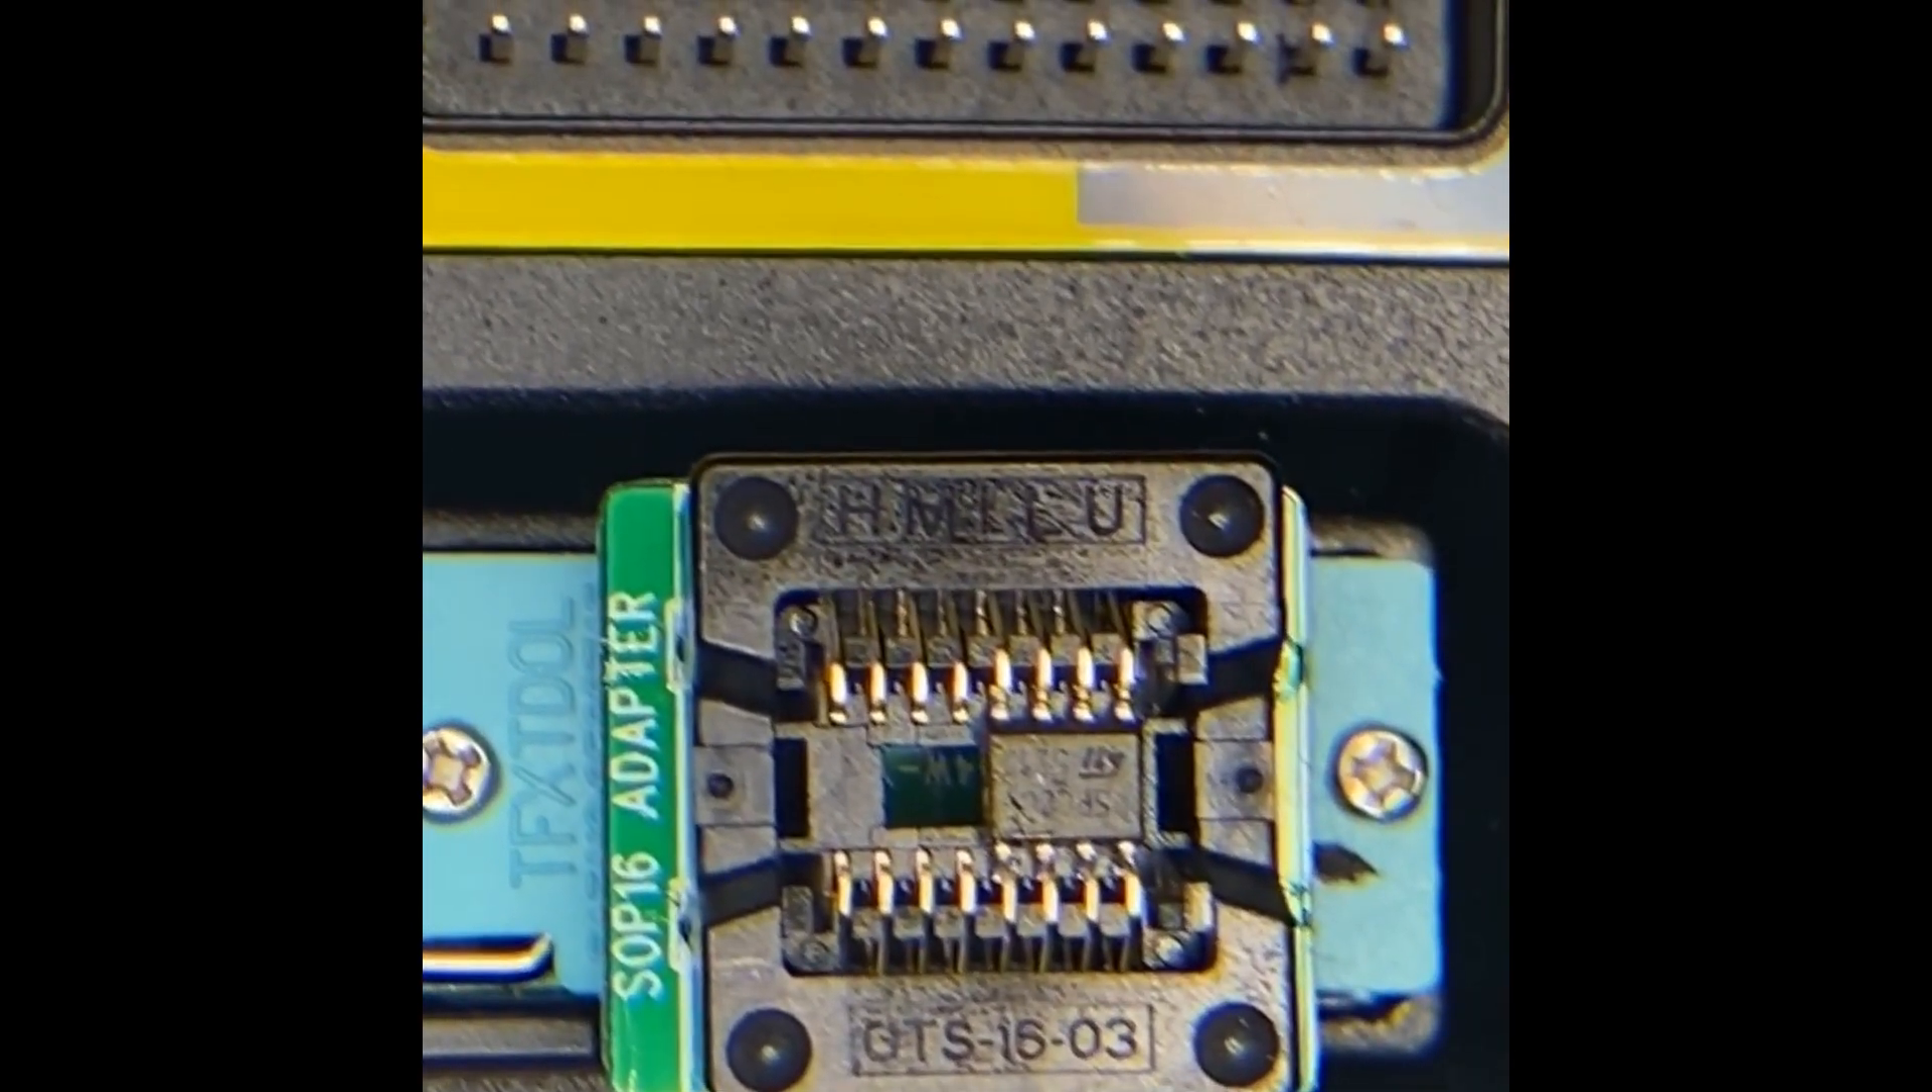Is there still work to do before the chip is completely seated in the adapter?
No.